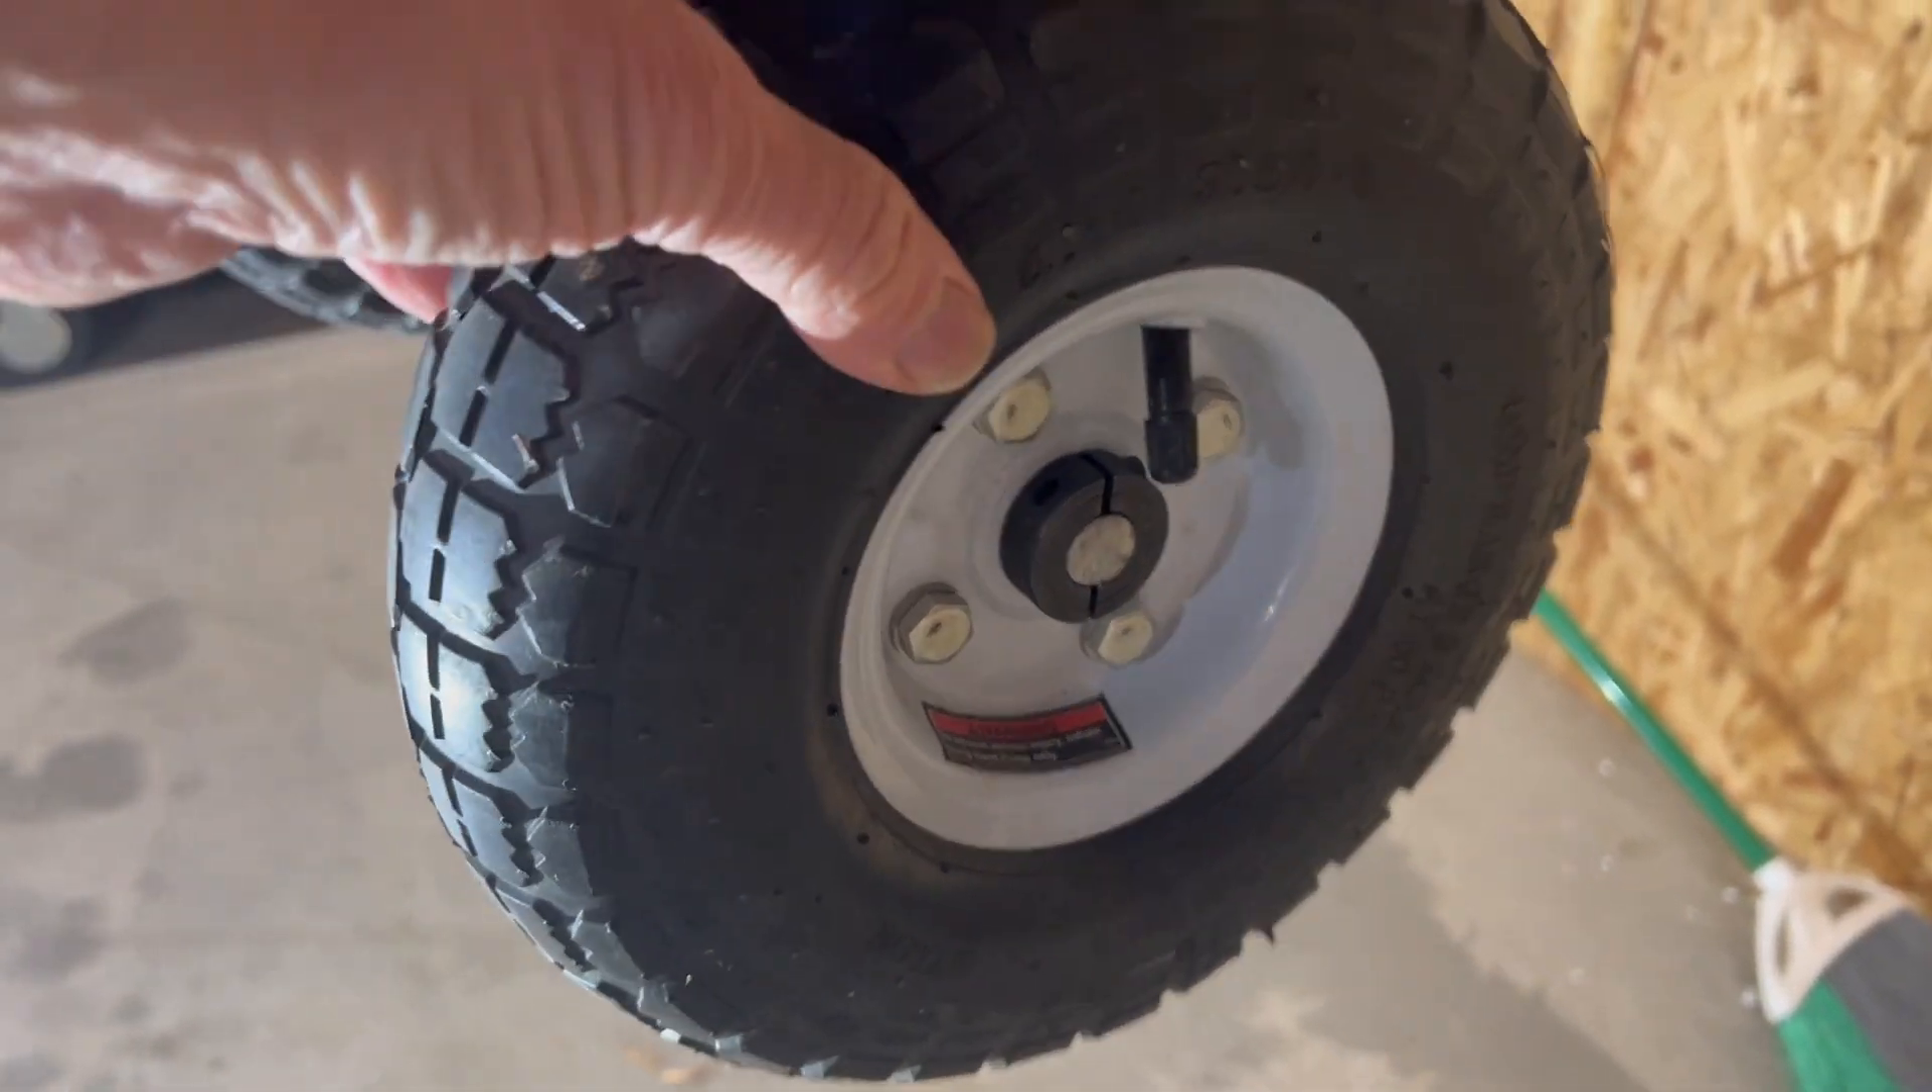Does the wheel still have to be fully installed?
No.